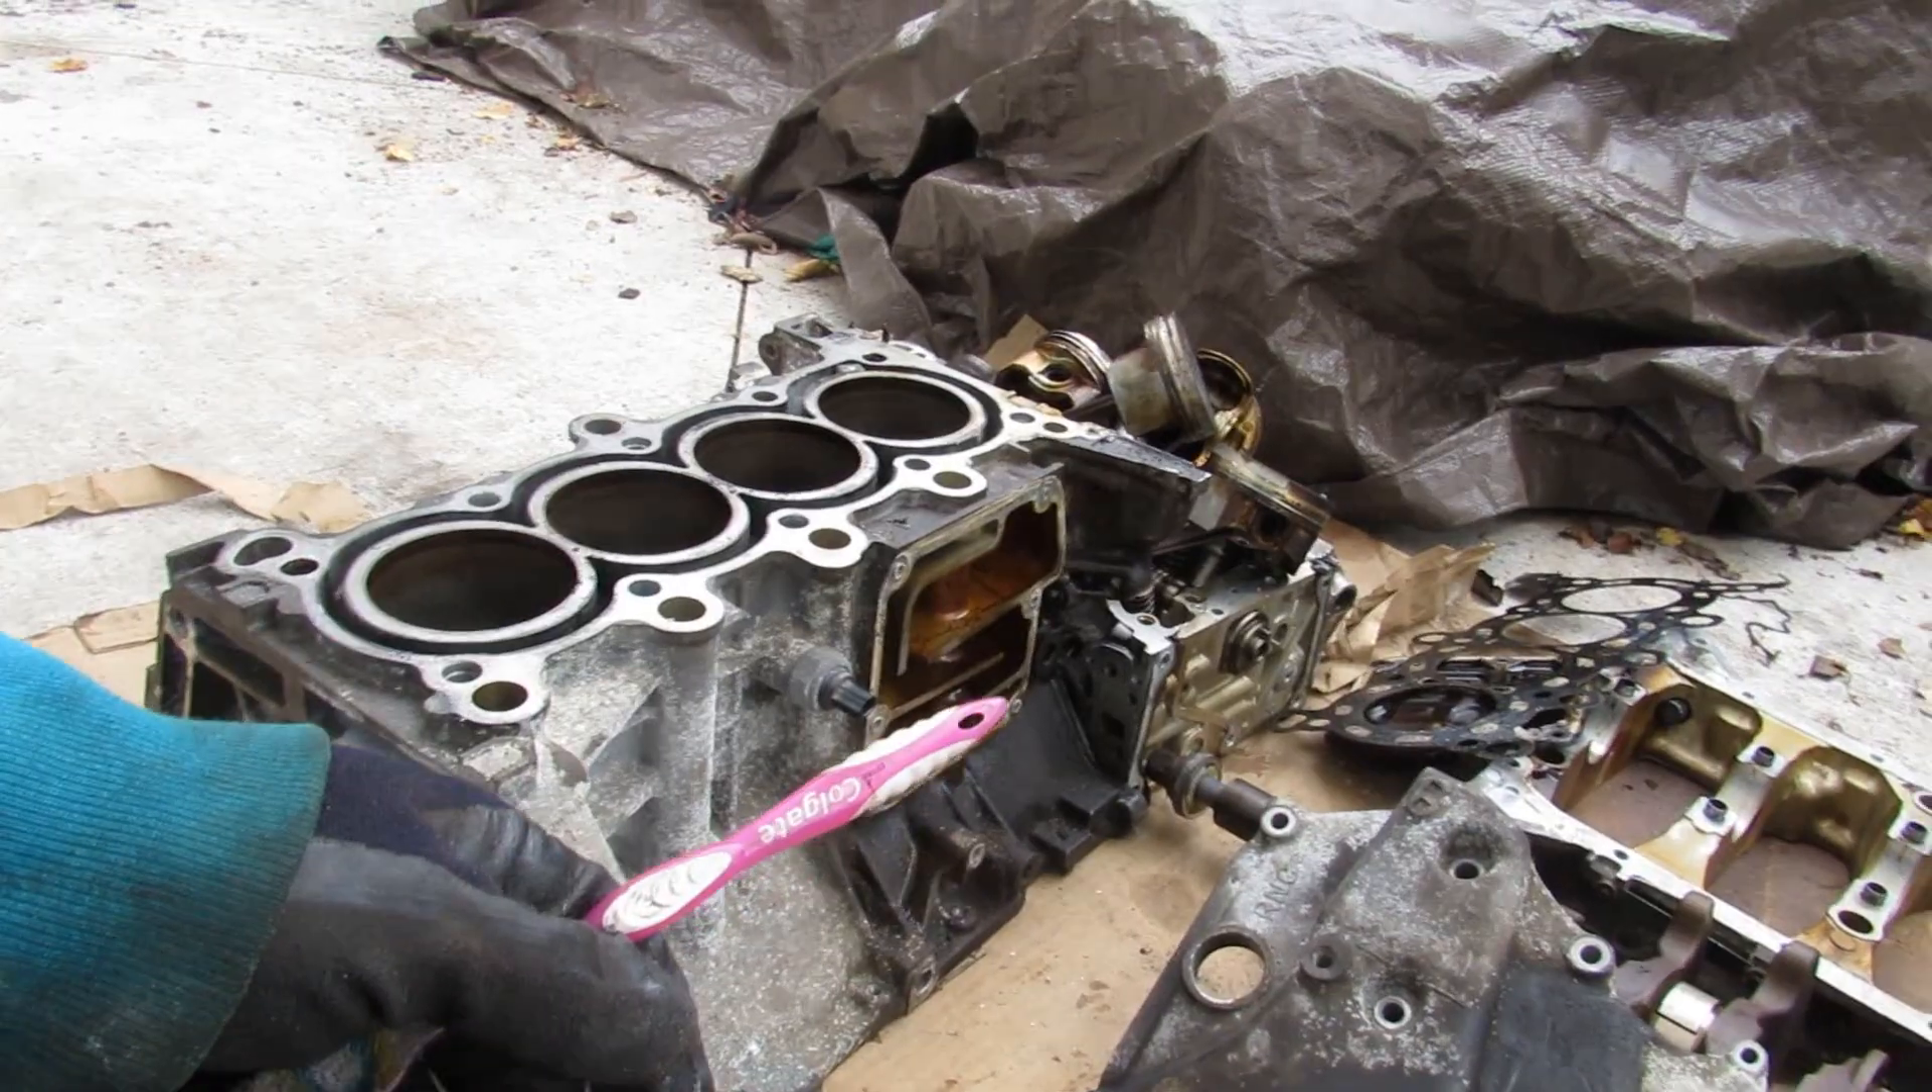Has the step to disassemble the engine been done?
Yes.